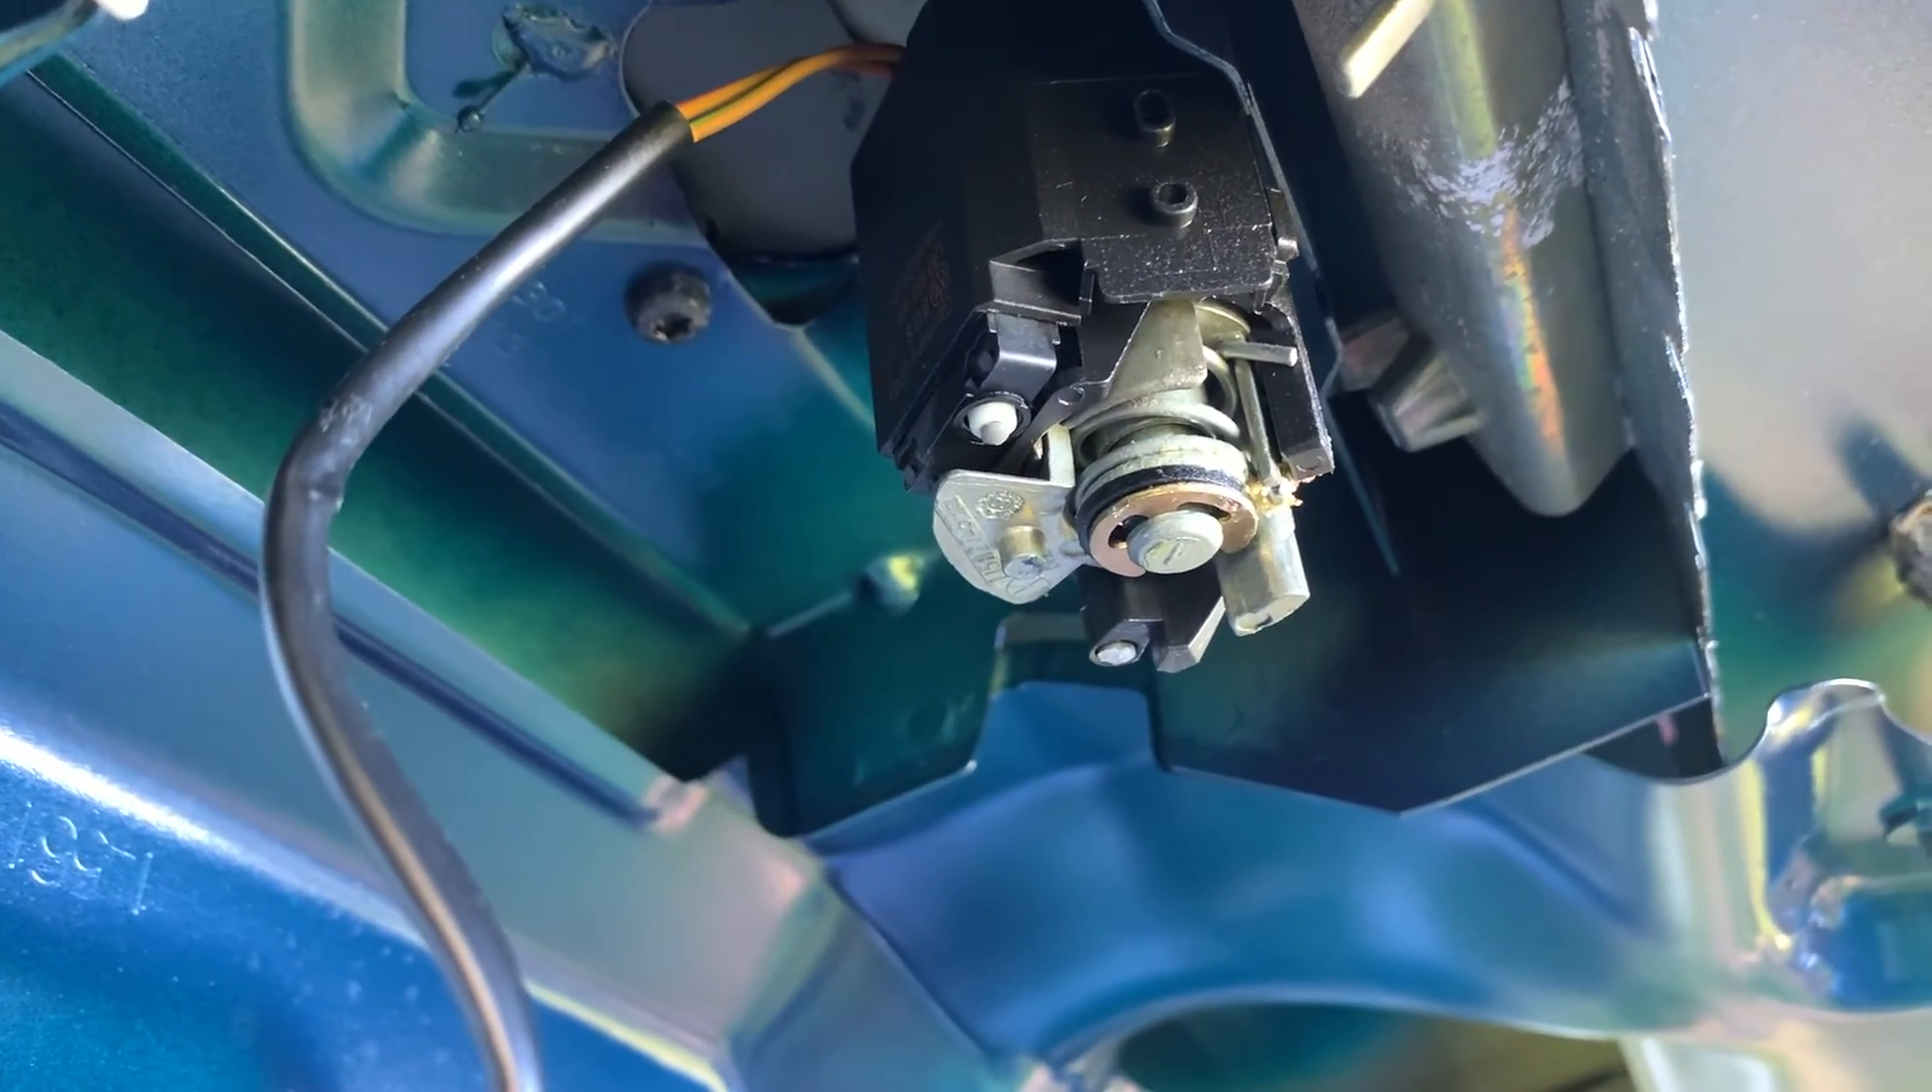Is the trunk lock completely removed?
No.